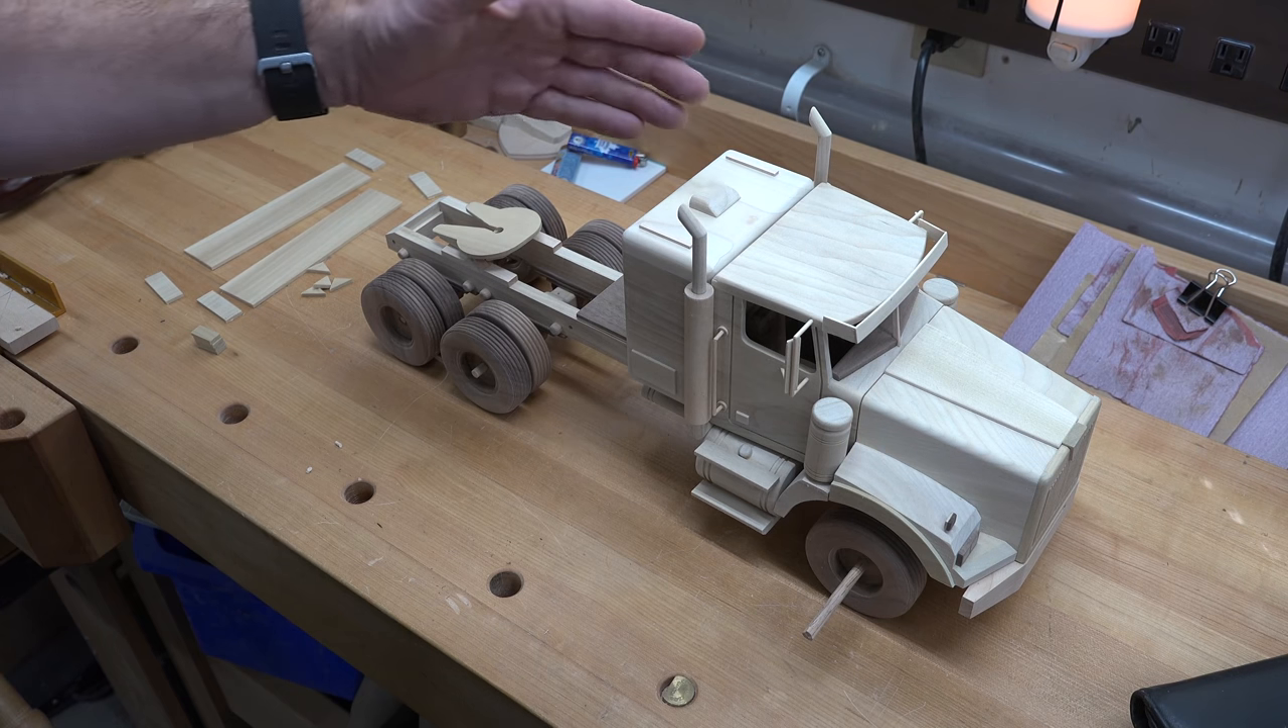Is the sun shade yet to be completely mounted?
No.